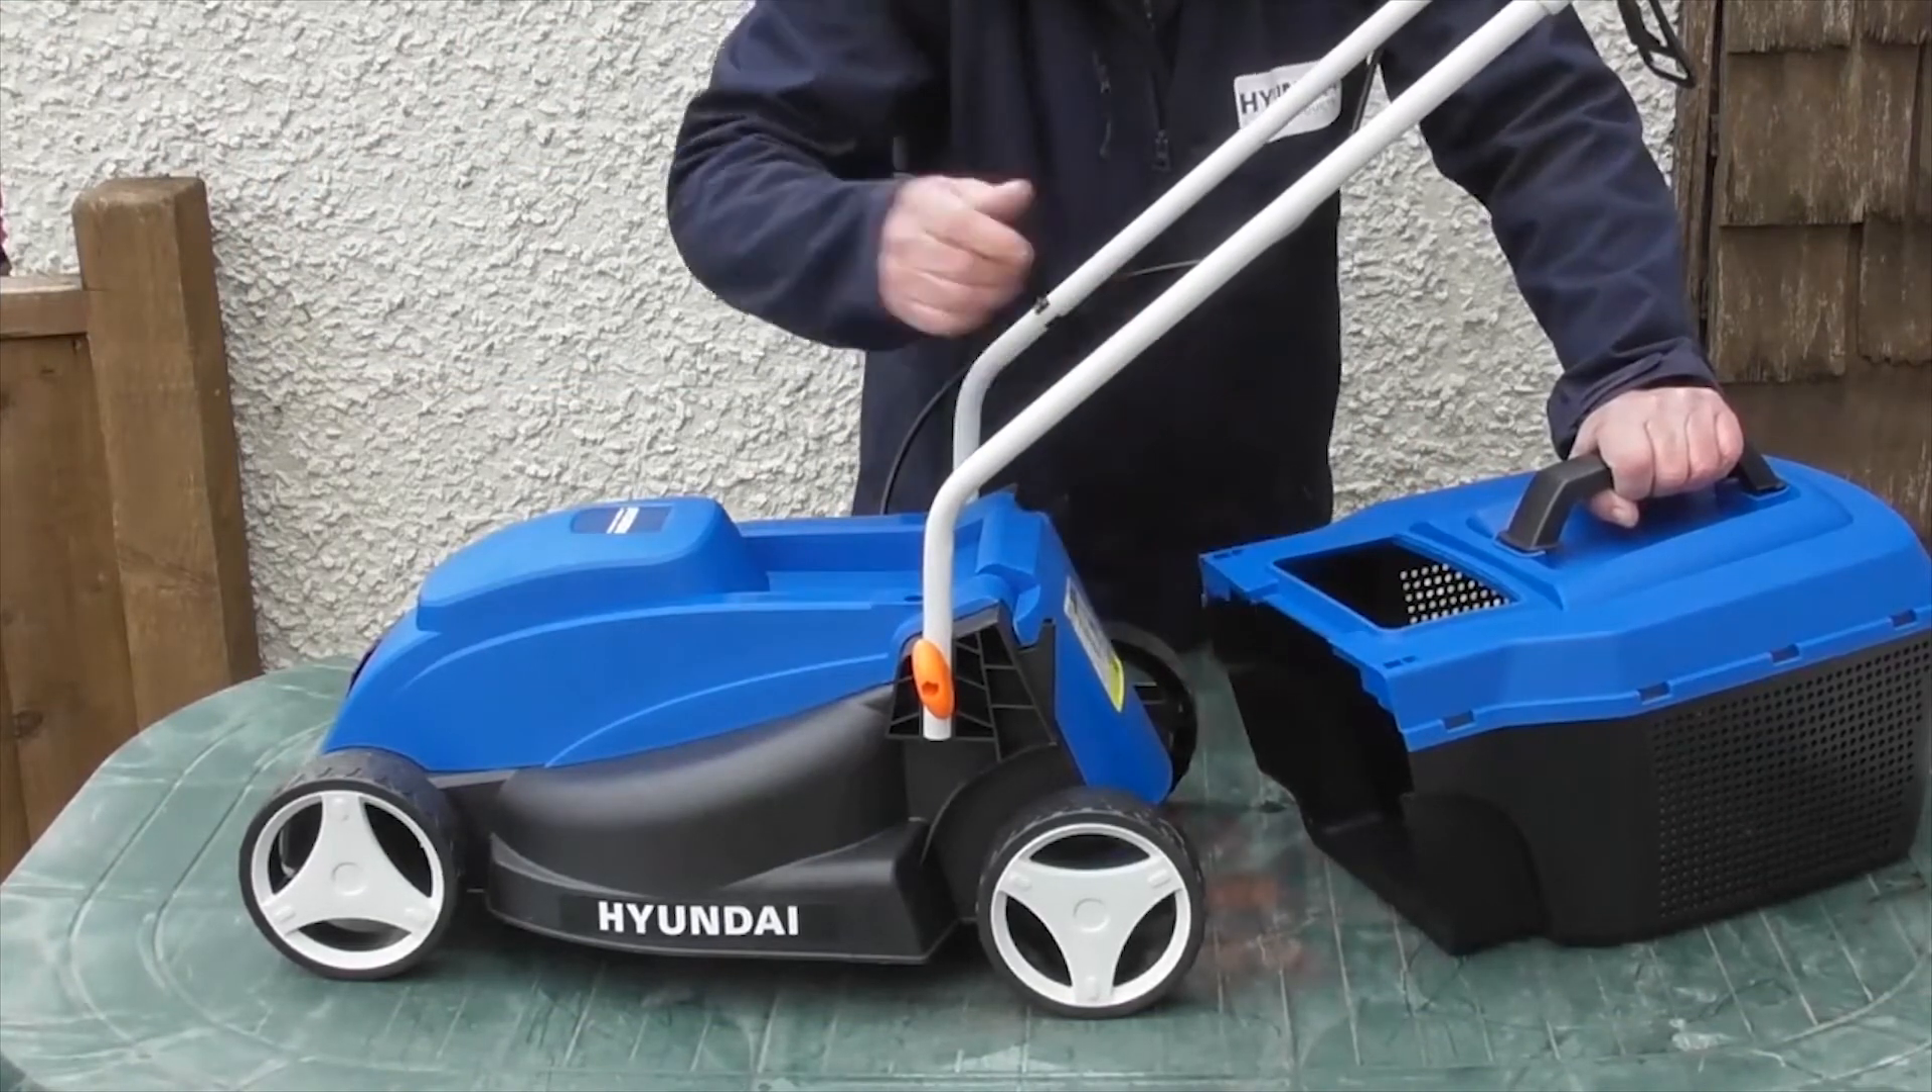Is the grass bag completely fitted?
No.